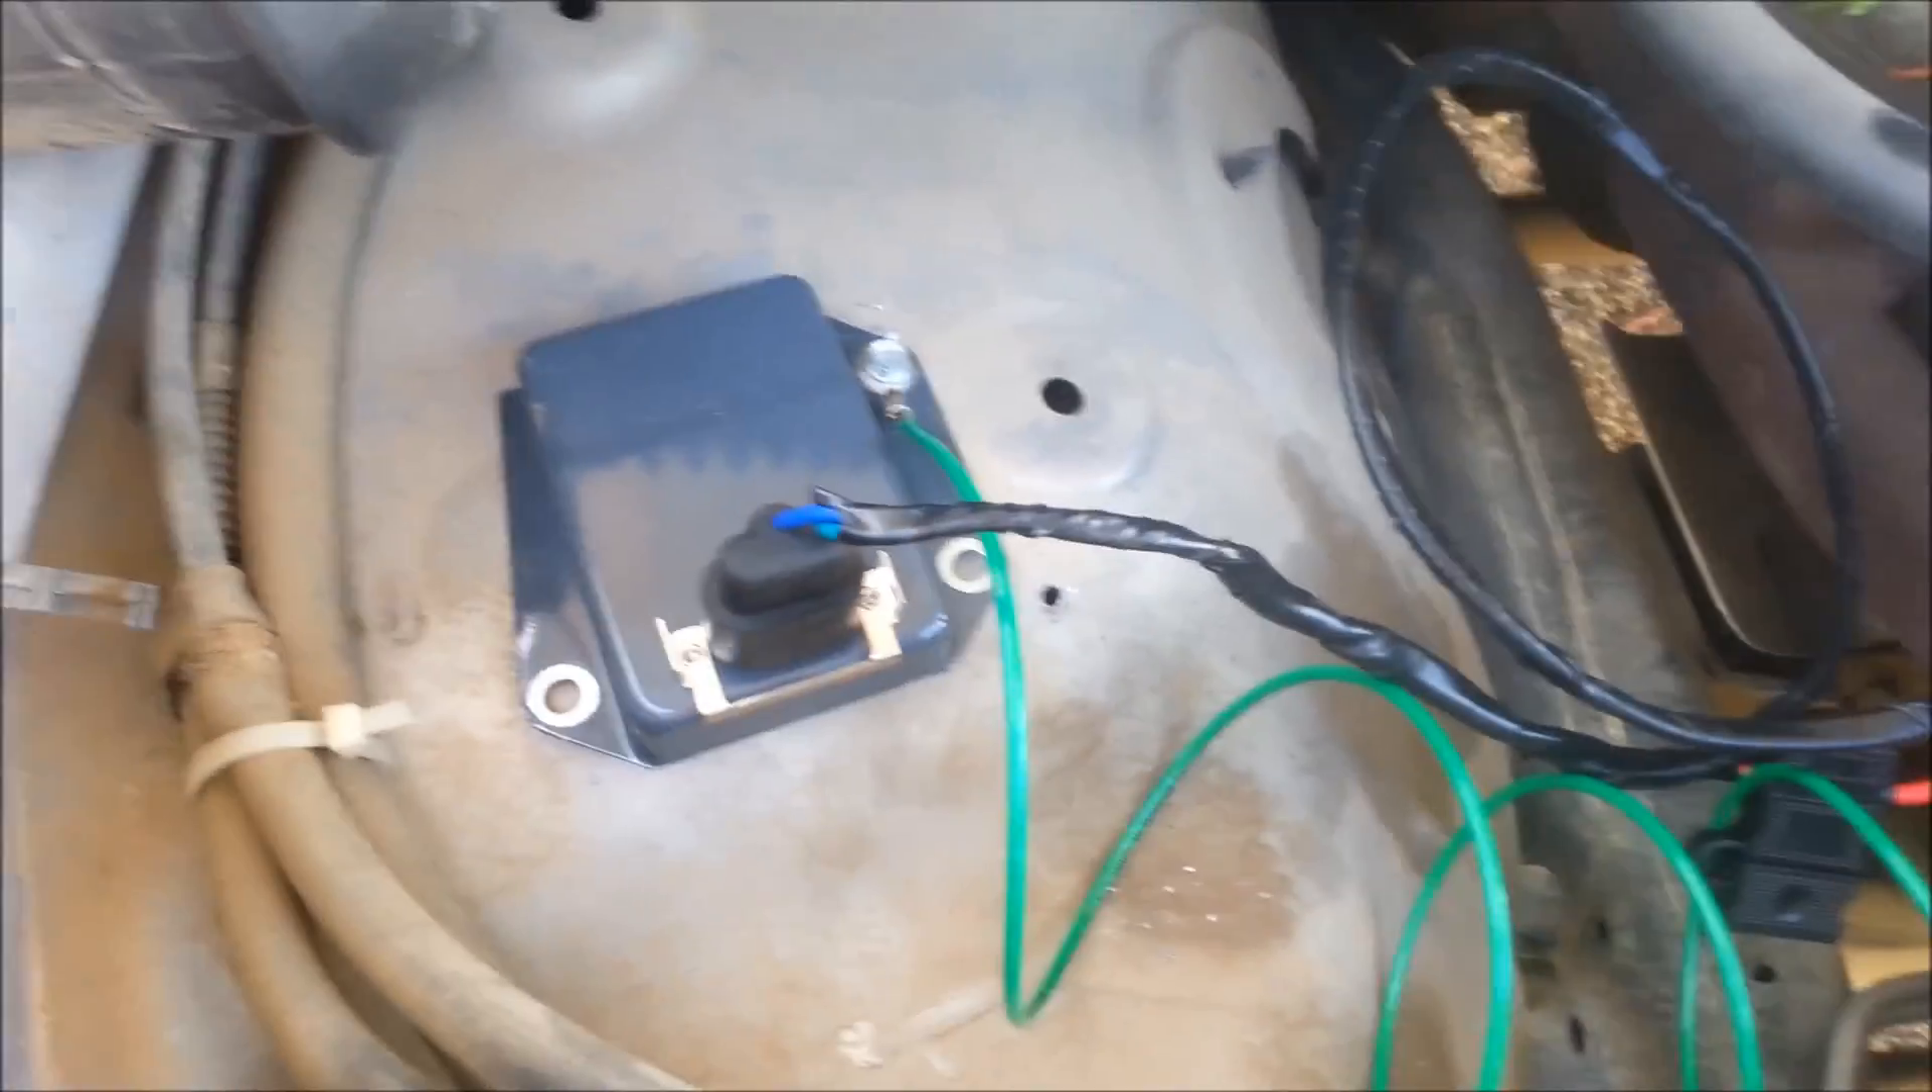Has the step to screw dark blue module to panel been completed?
No.